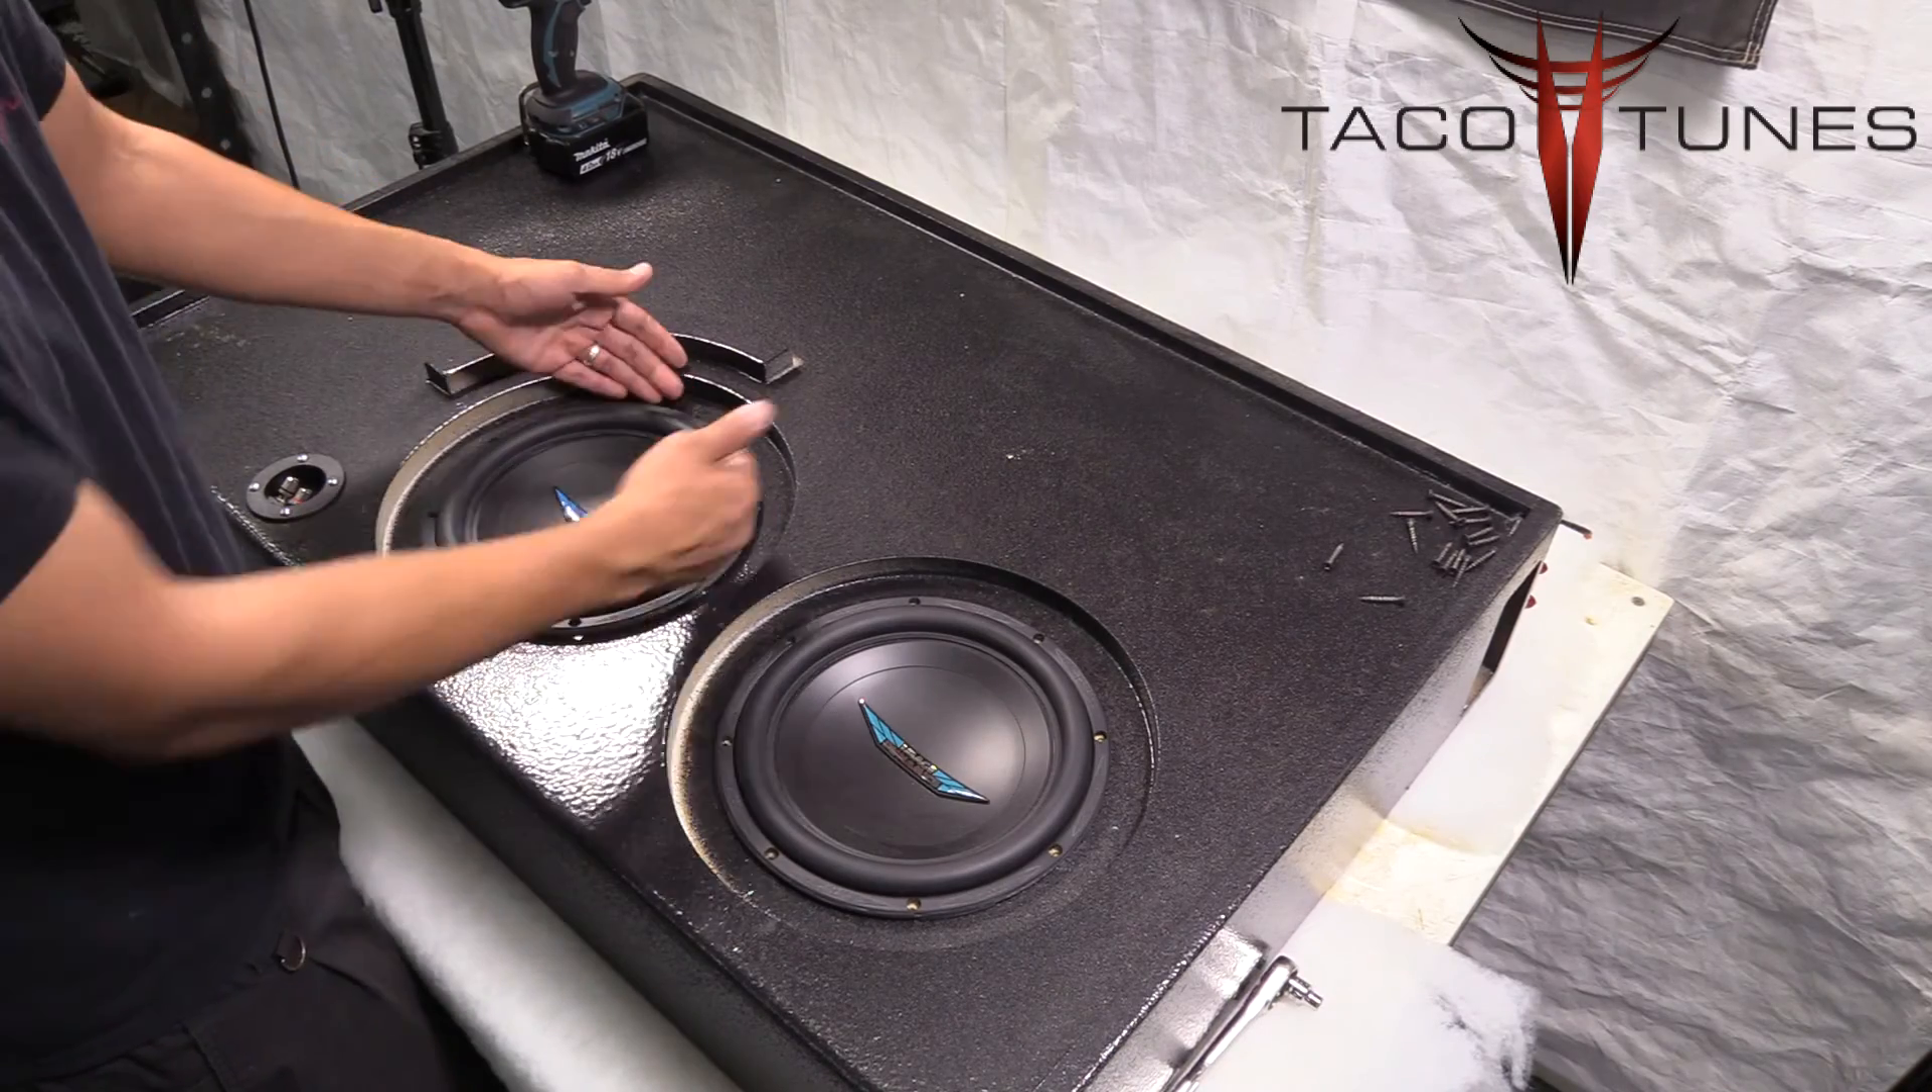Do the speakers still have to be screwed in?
Yes.